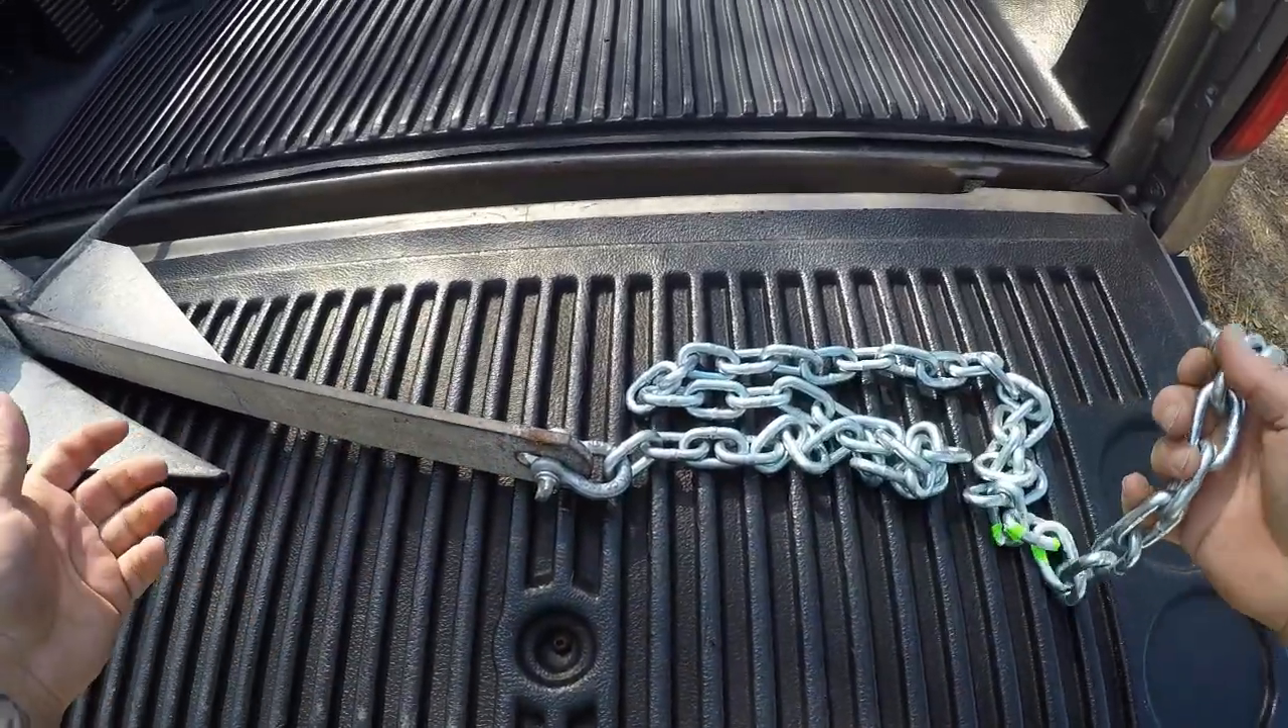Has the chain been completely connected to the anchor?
Yes.